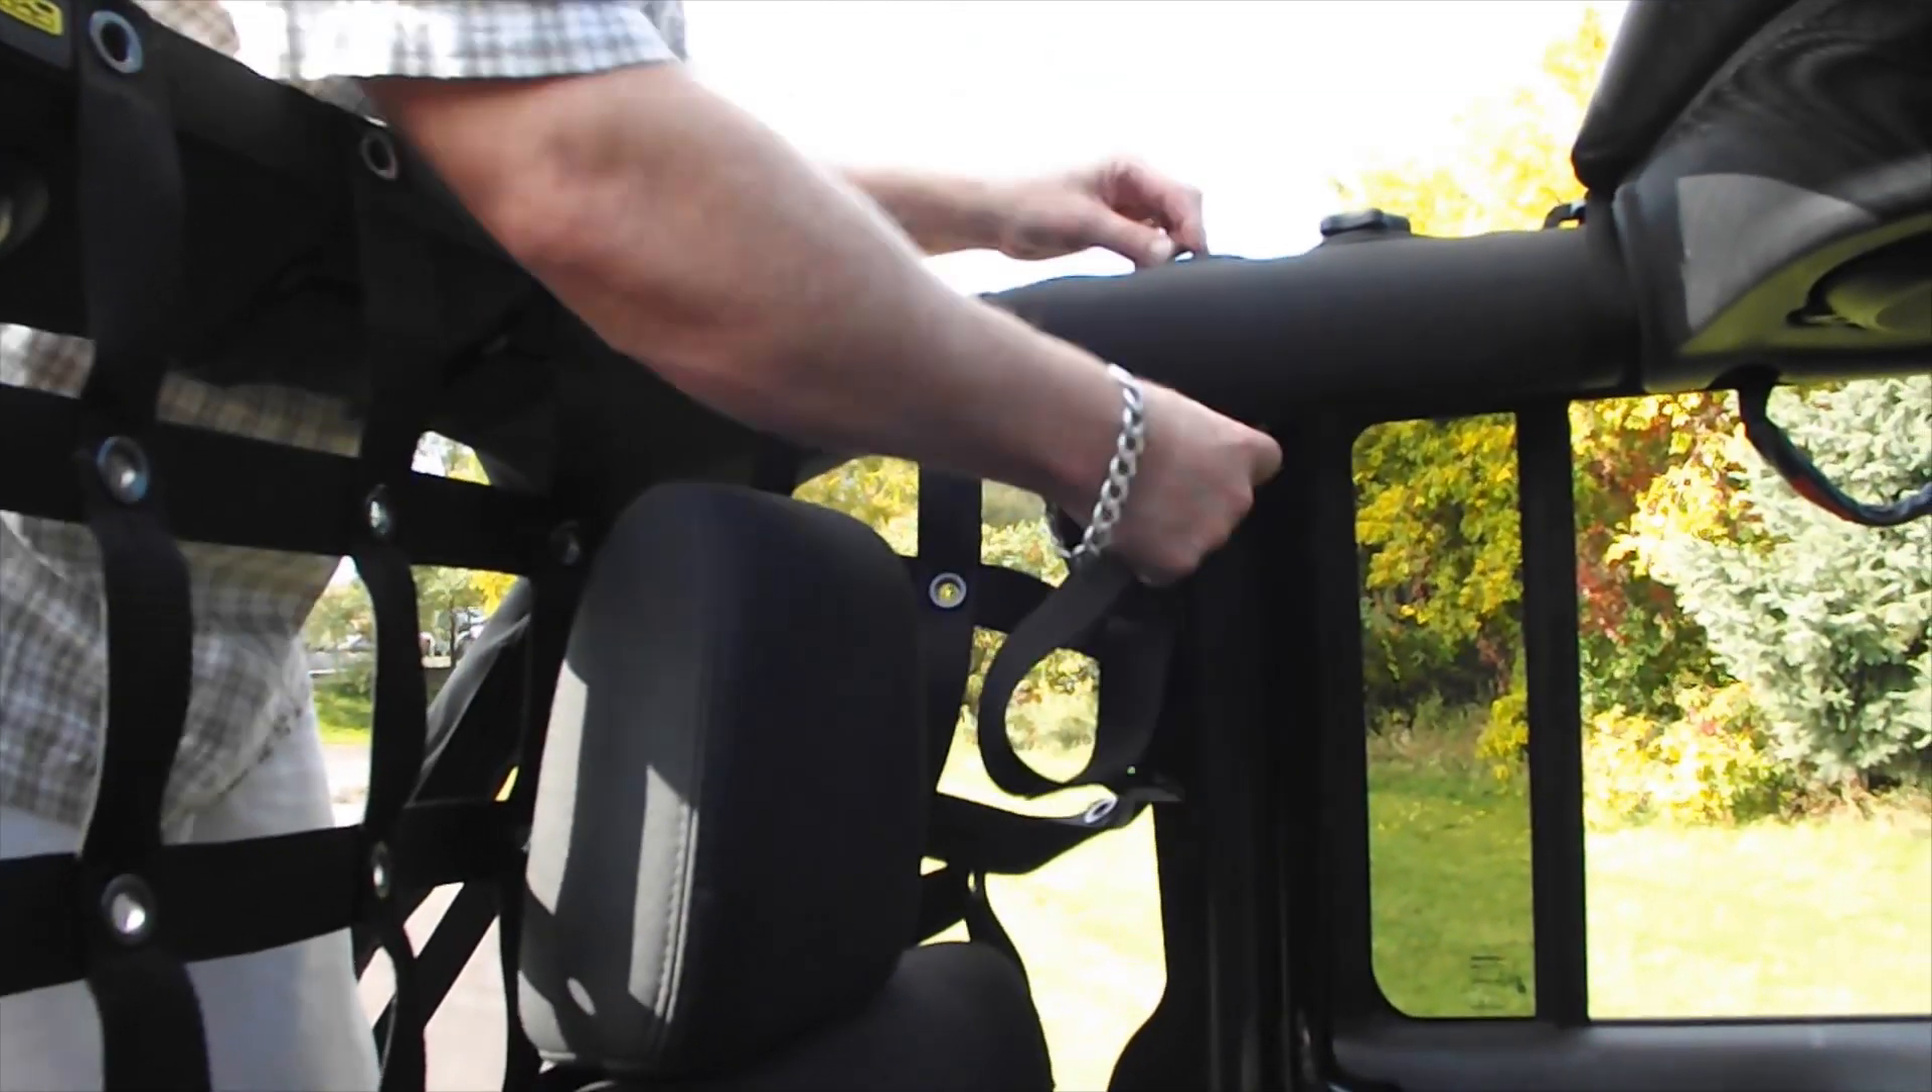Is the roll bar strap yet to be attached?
Yes.